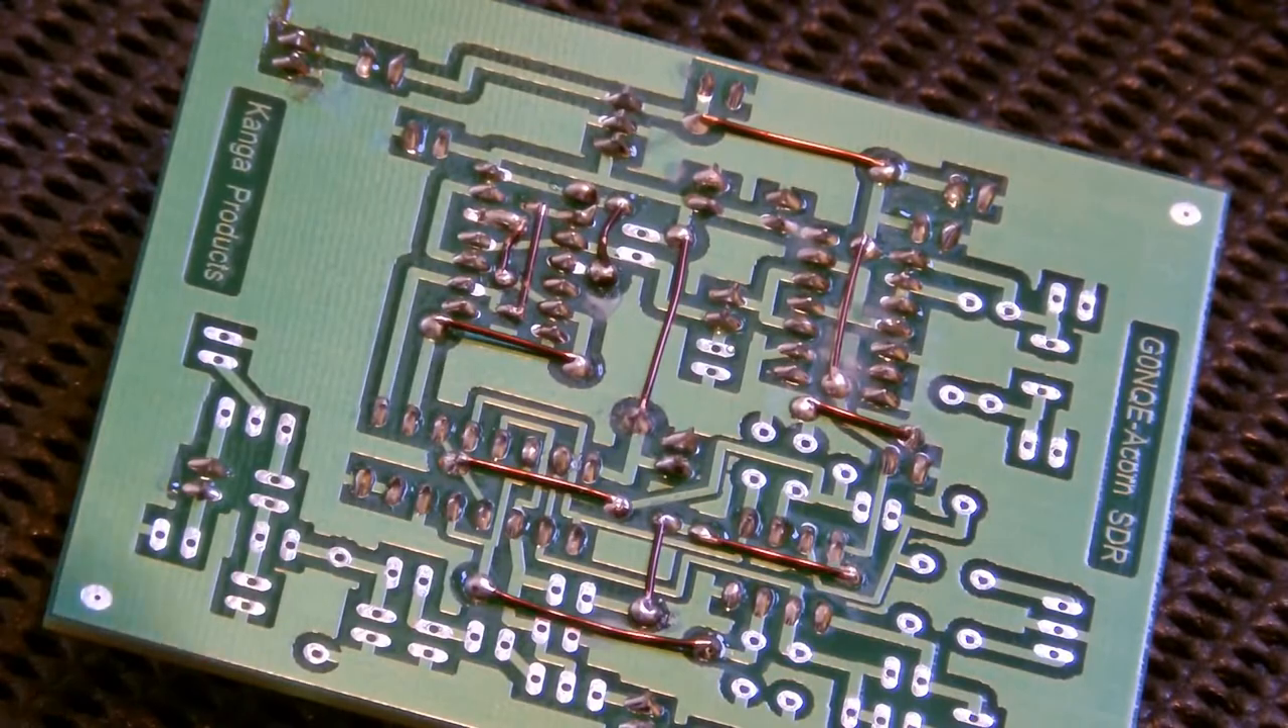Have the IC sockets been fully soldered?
Yes.